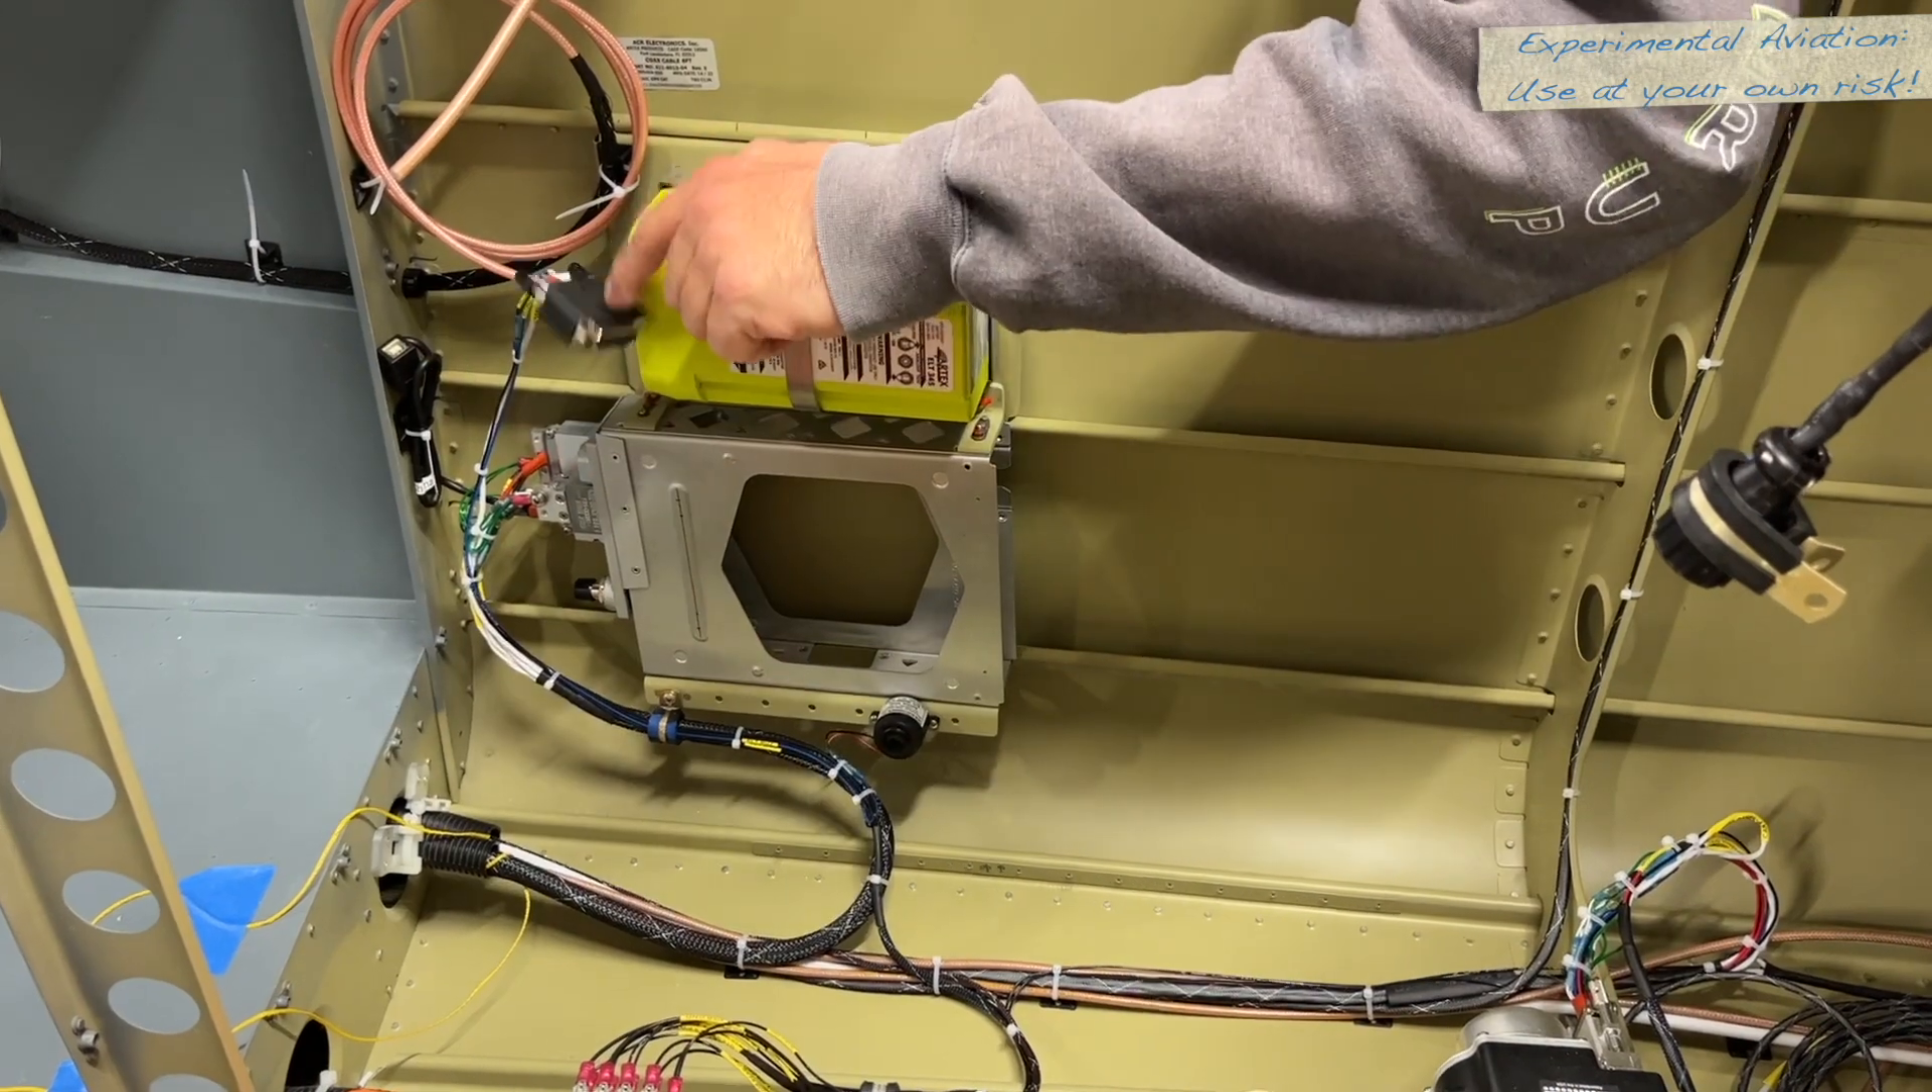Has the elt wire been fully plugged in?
No.